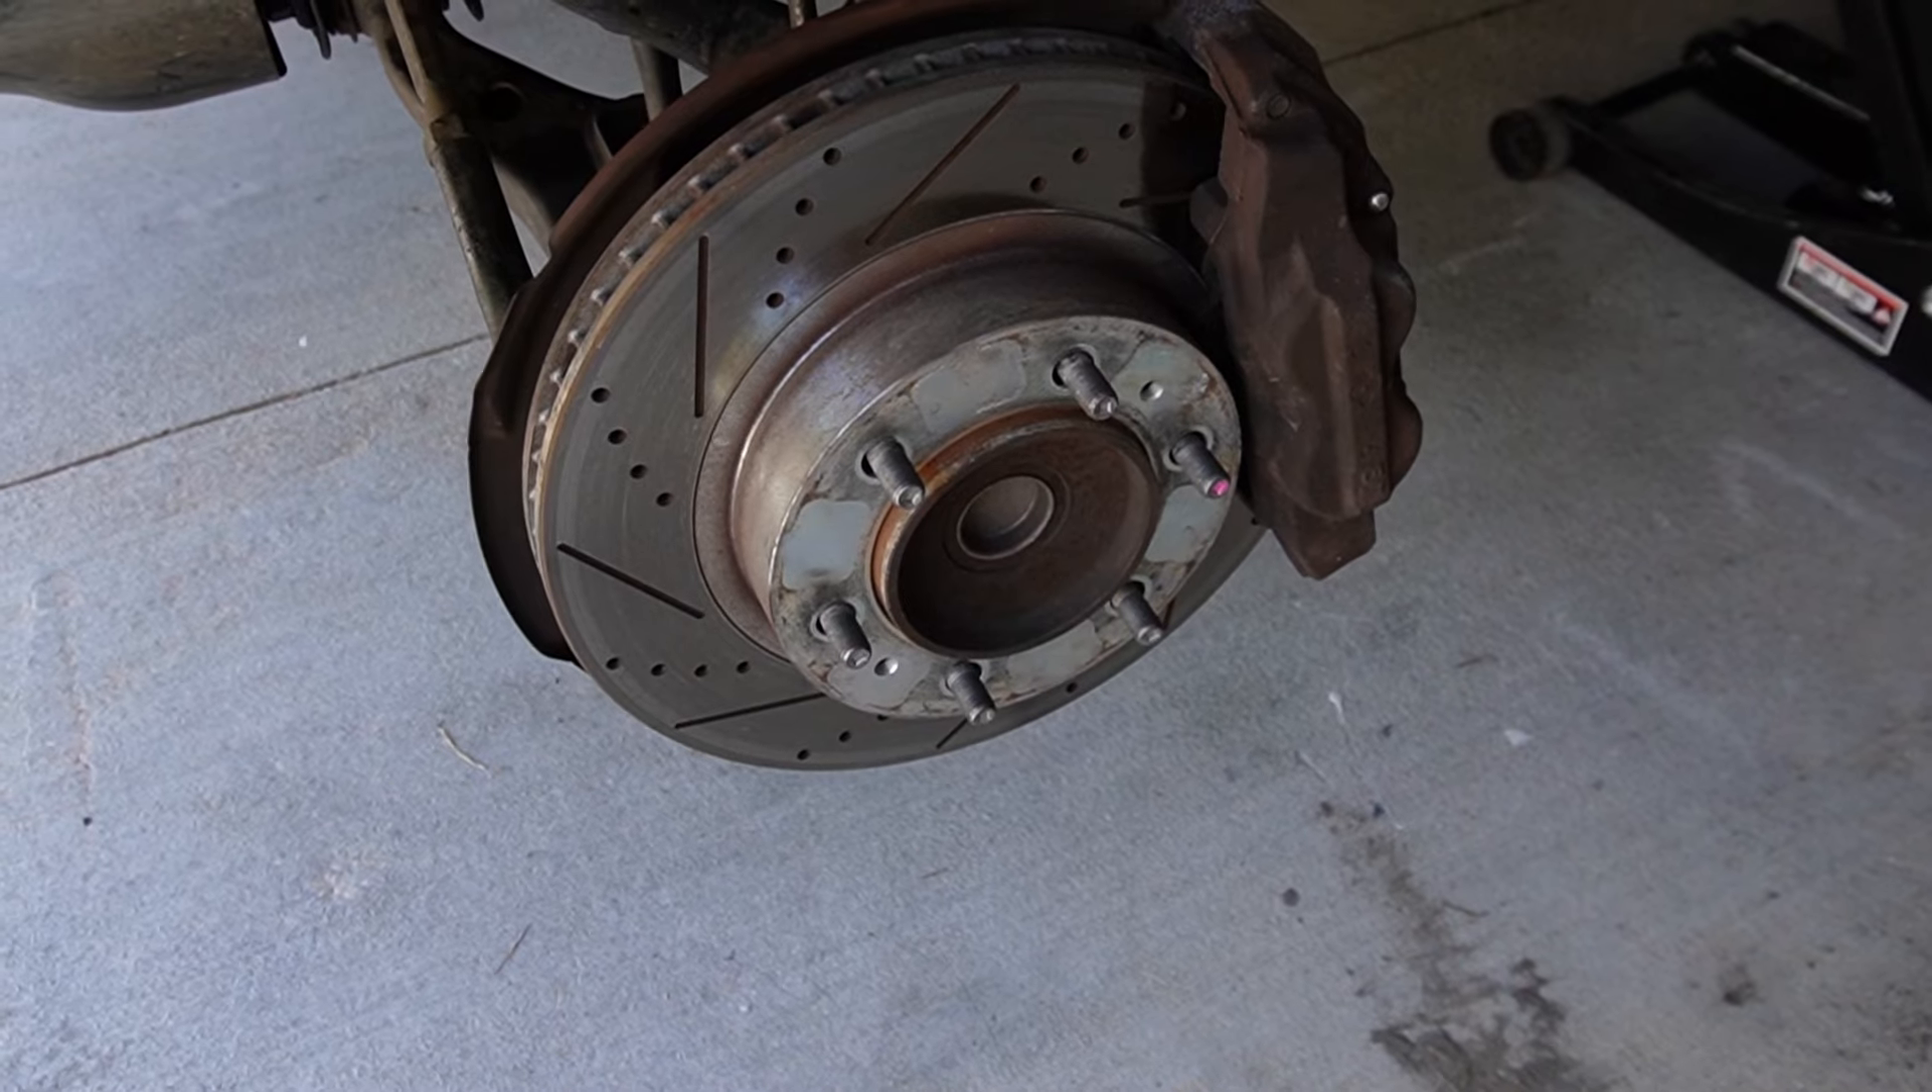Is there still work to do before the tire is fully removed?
No.